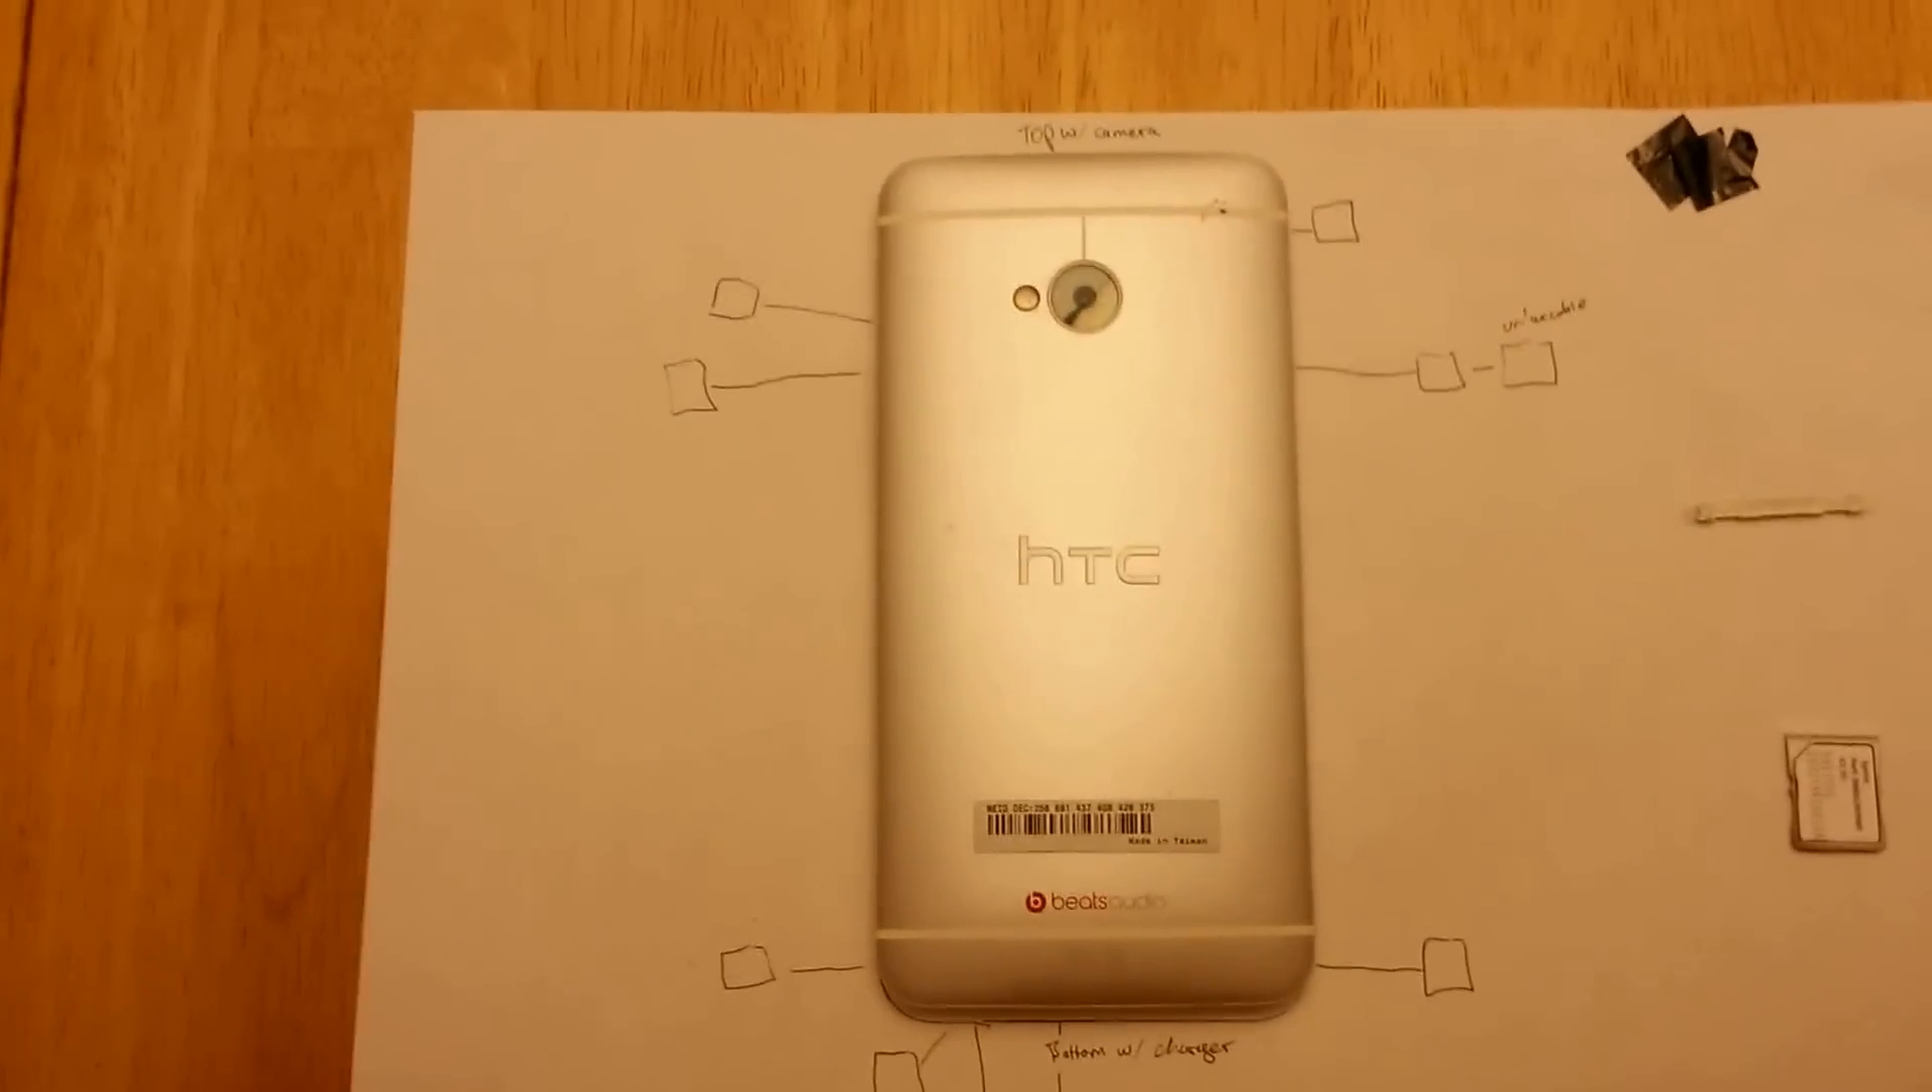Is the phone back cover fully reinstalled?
Yes.